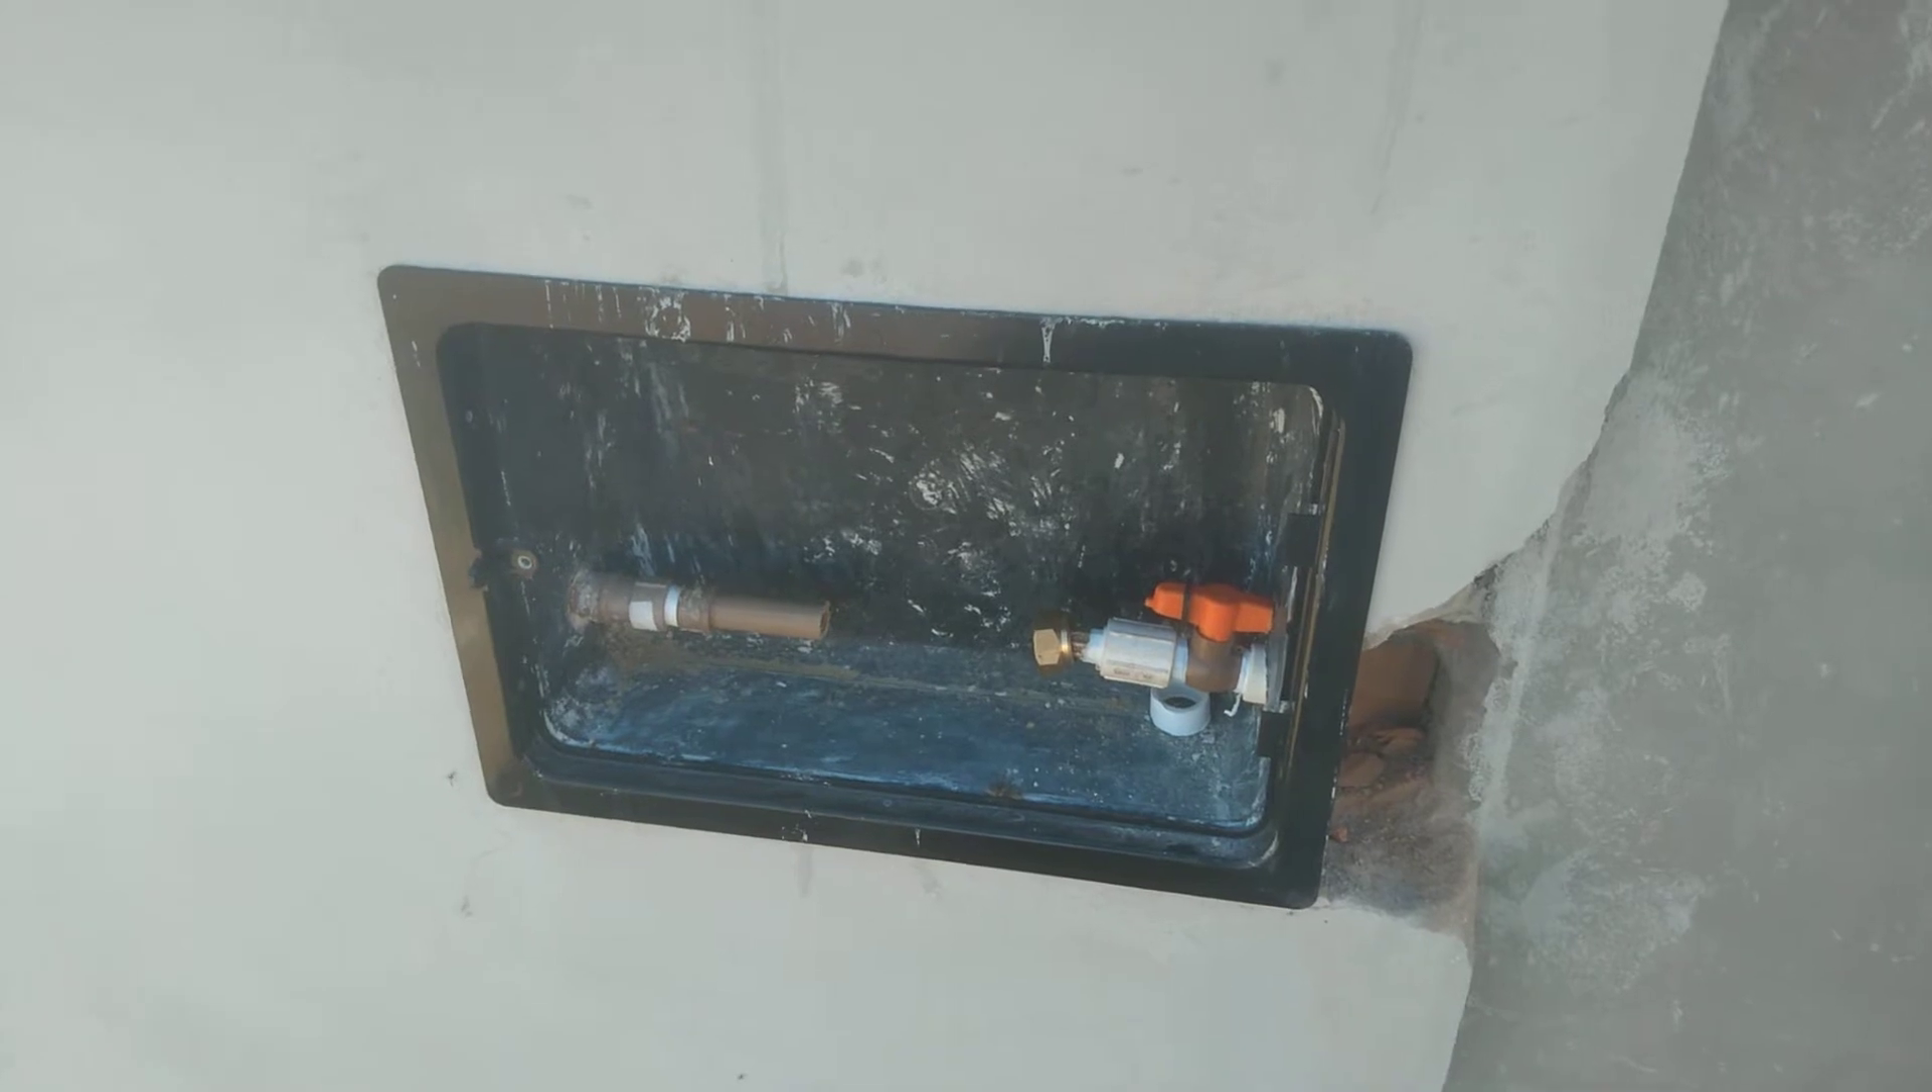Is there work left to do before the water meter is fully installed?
Yes.